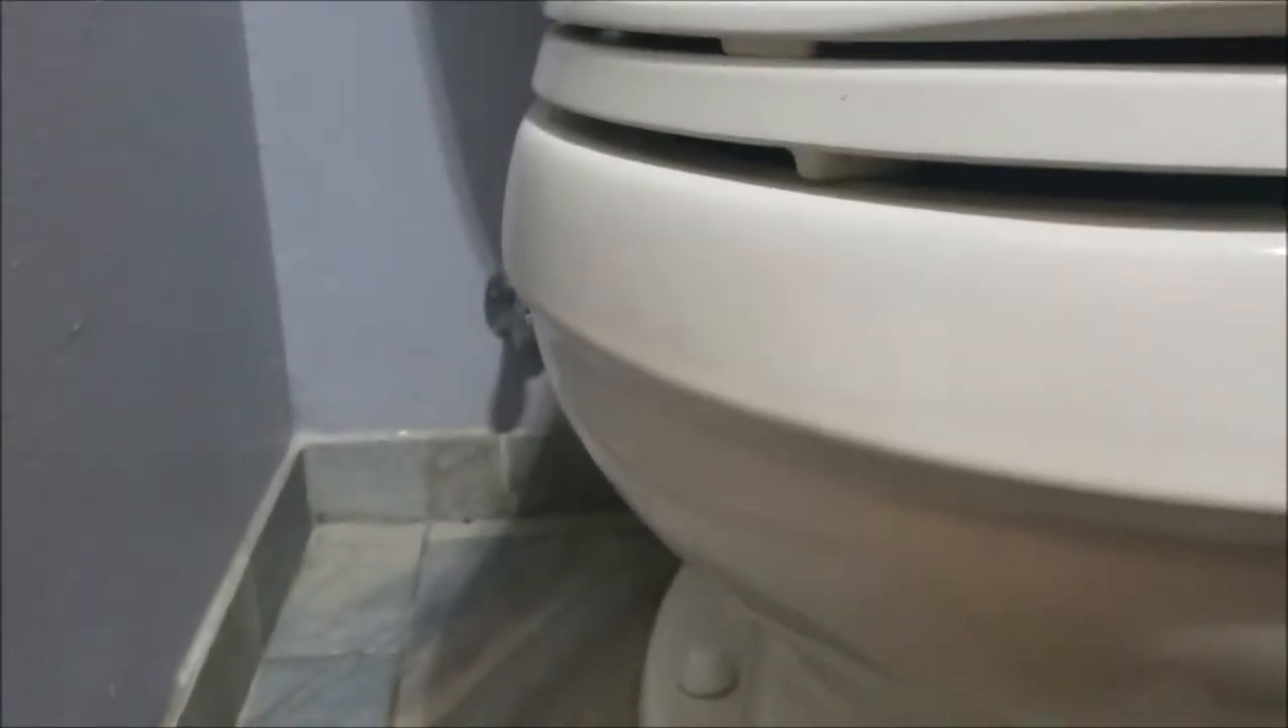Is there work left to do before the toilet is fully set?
No.